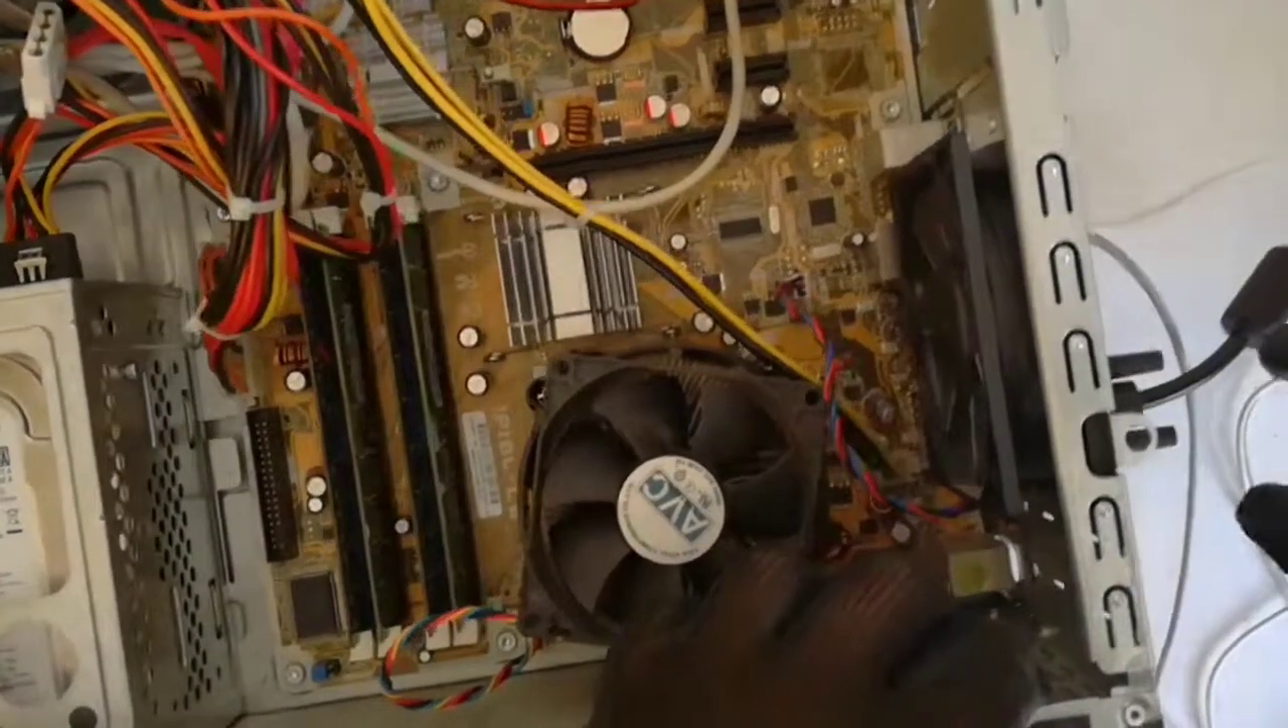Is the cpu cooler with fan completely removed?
No.